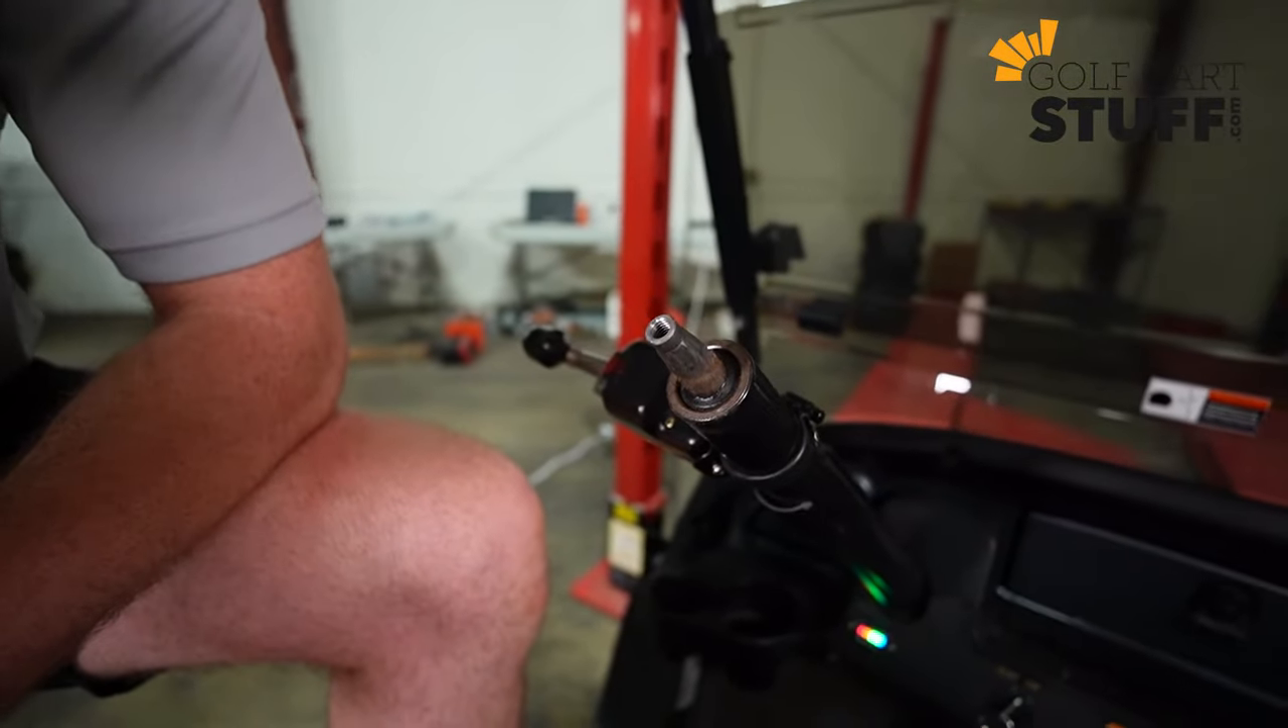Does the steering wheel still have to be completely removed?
No.